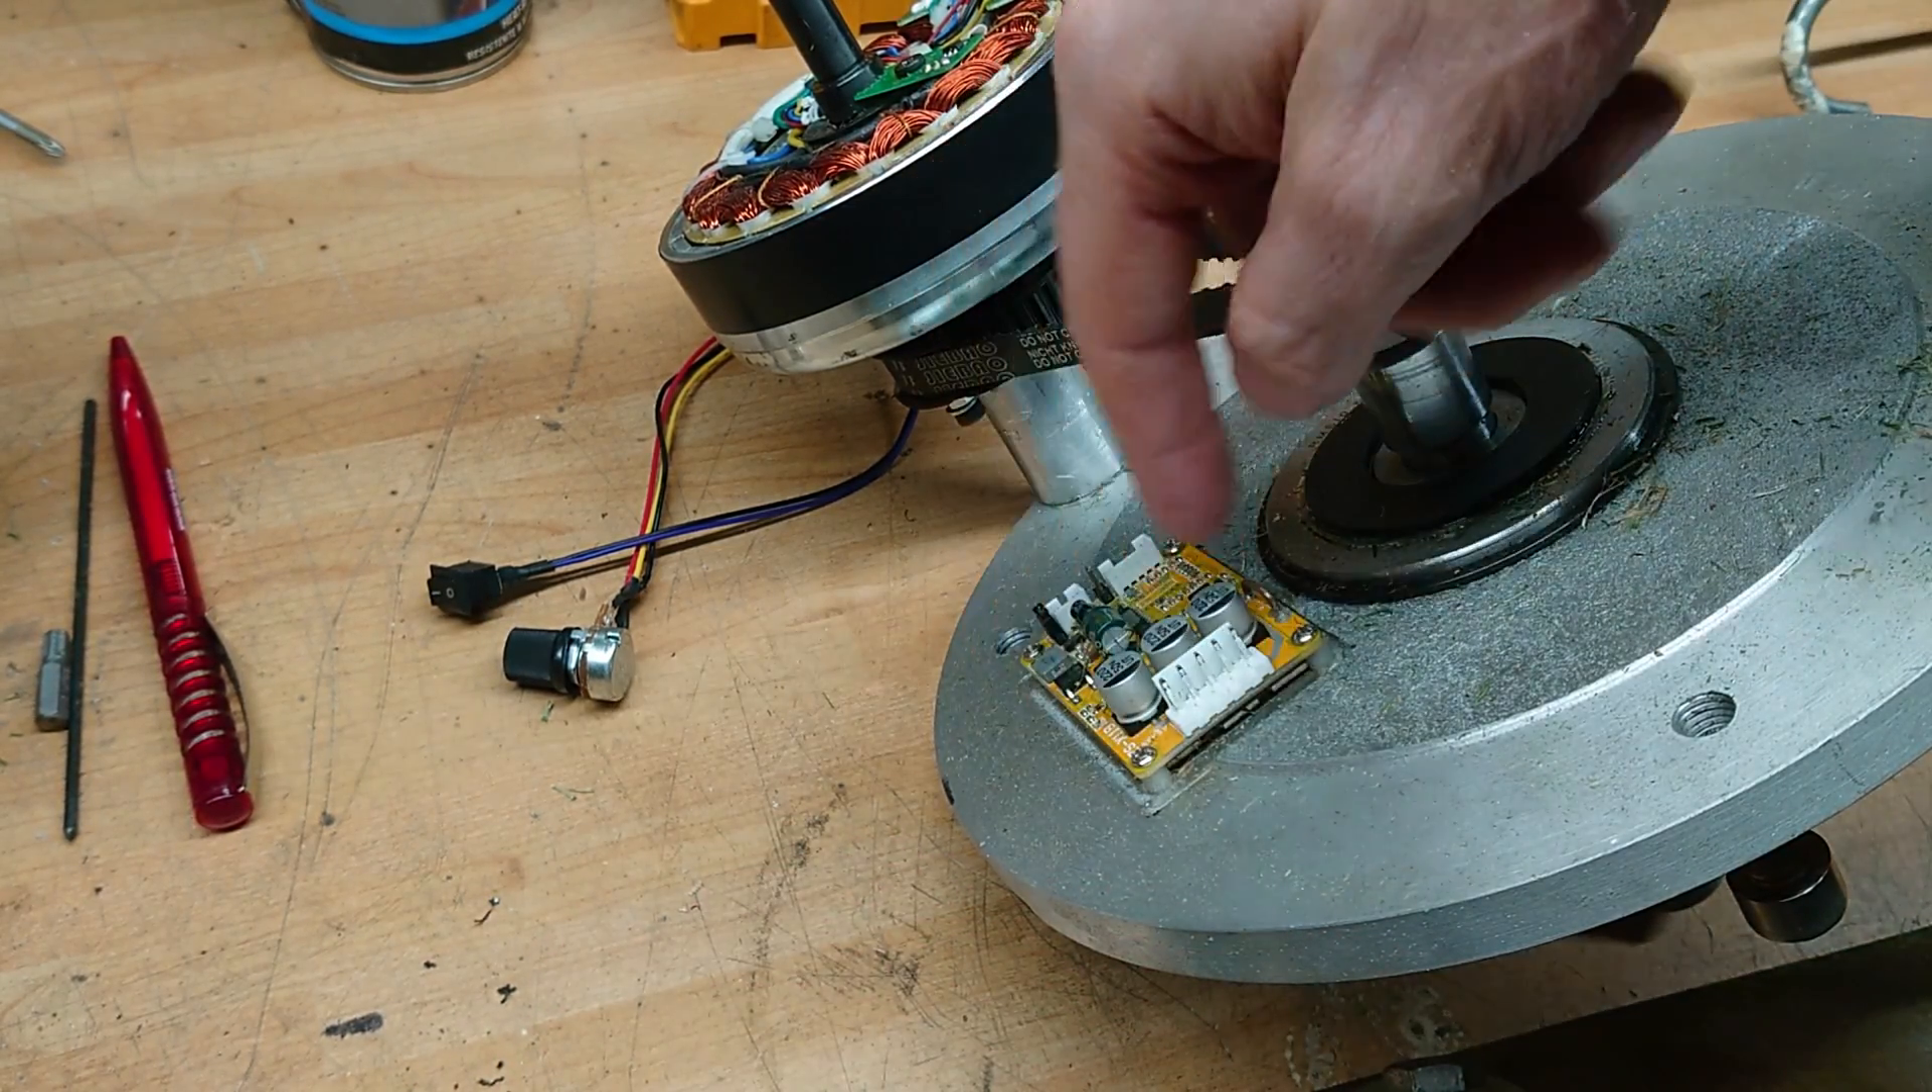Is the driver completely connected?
No.